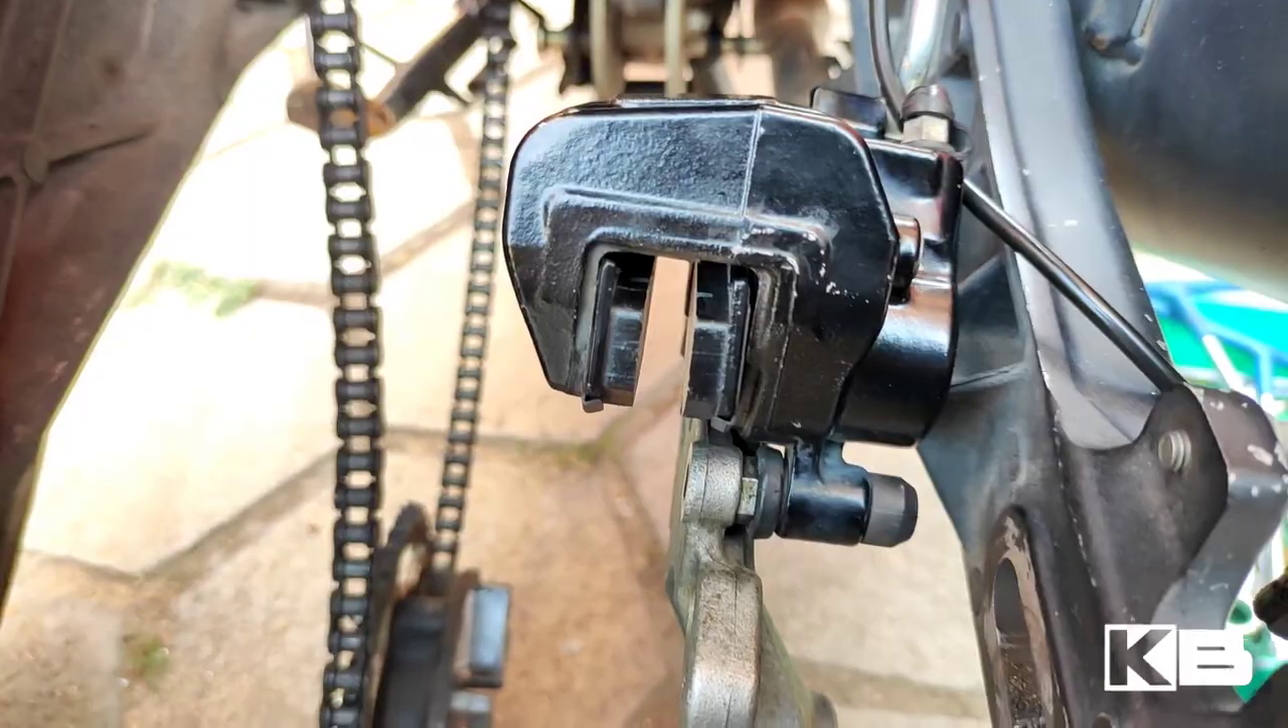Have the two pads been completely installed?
Yes.